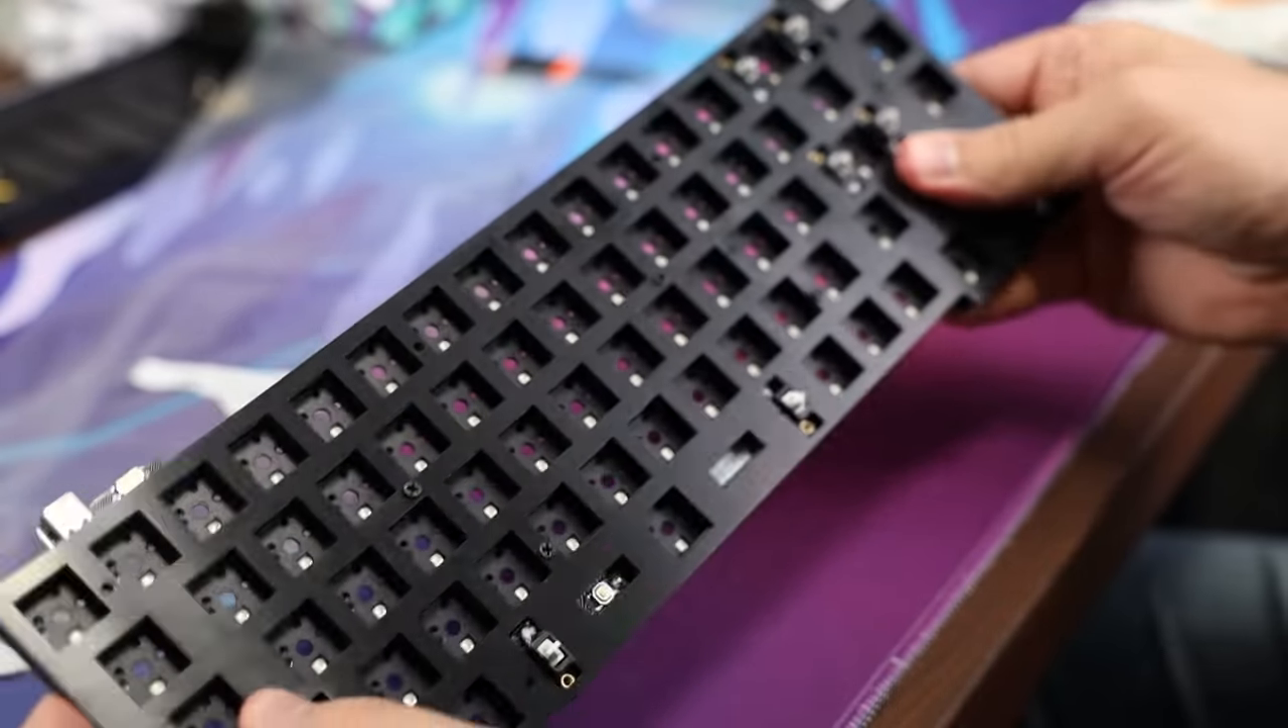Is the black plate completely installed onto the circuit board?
Yes.